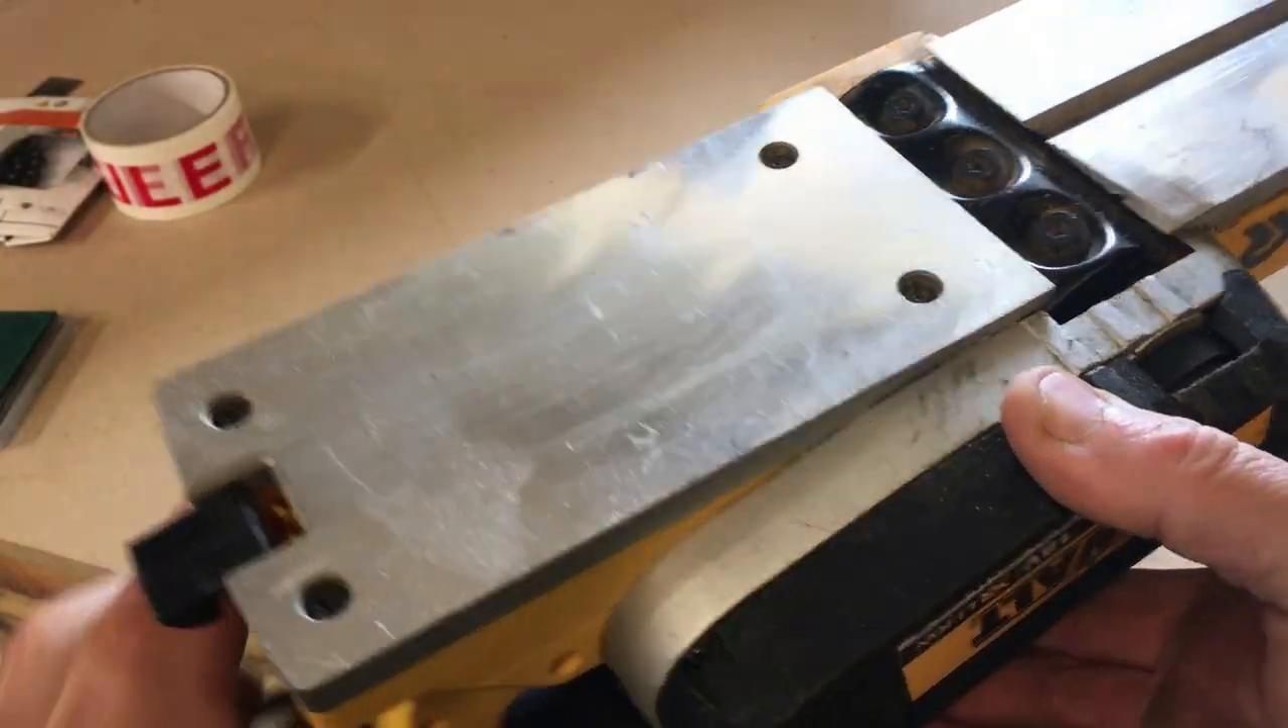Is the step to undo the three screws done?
No.